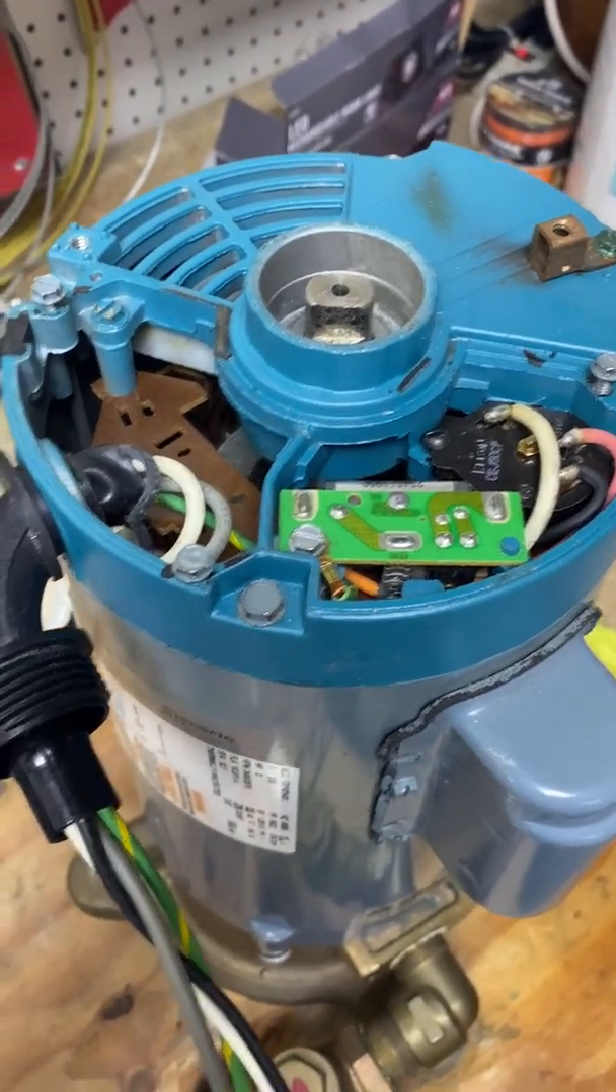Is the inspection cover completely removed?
Yes.